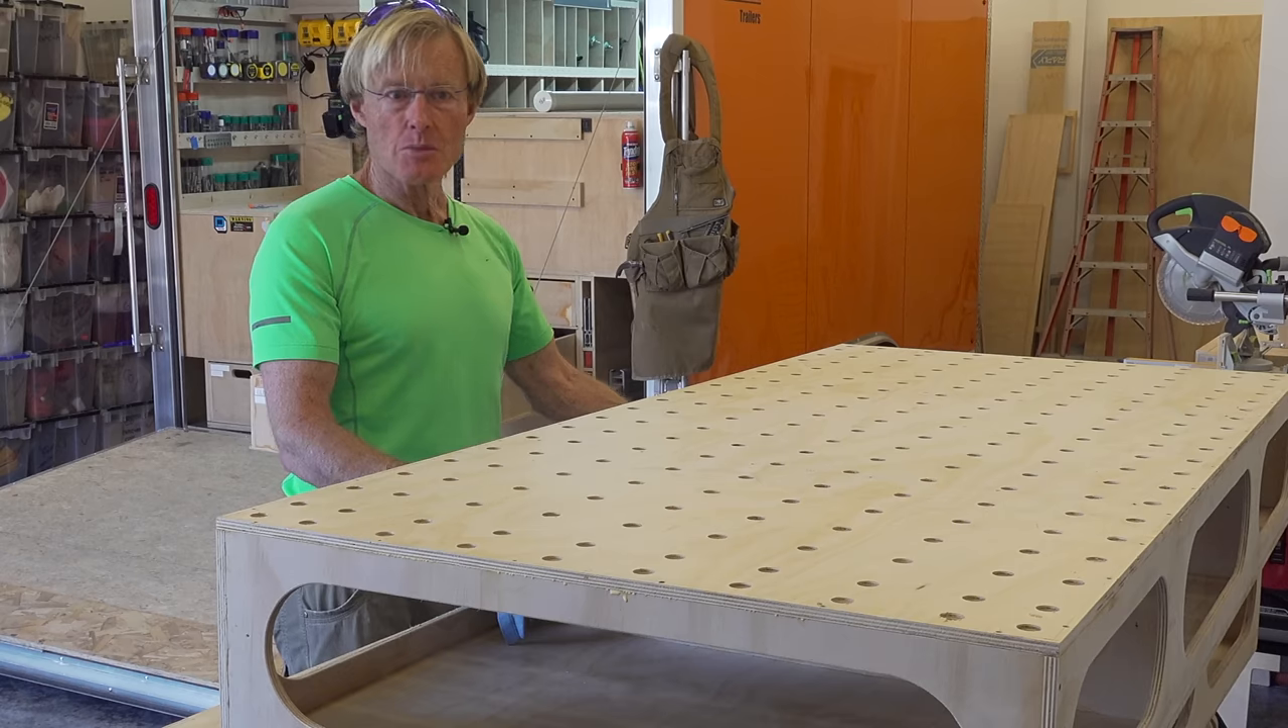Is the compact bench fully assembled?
Yes.